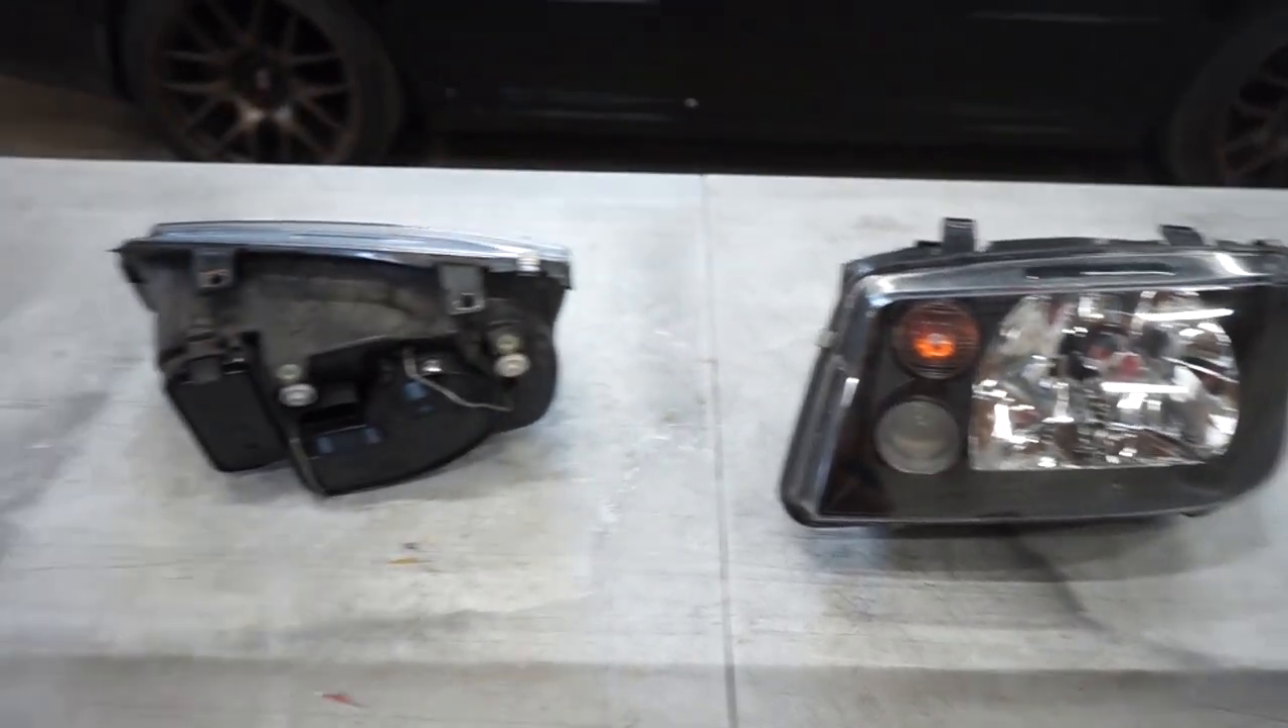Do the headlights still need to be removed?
No.